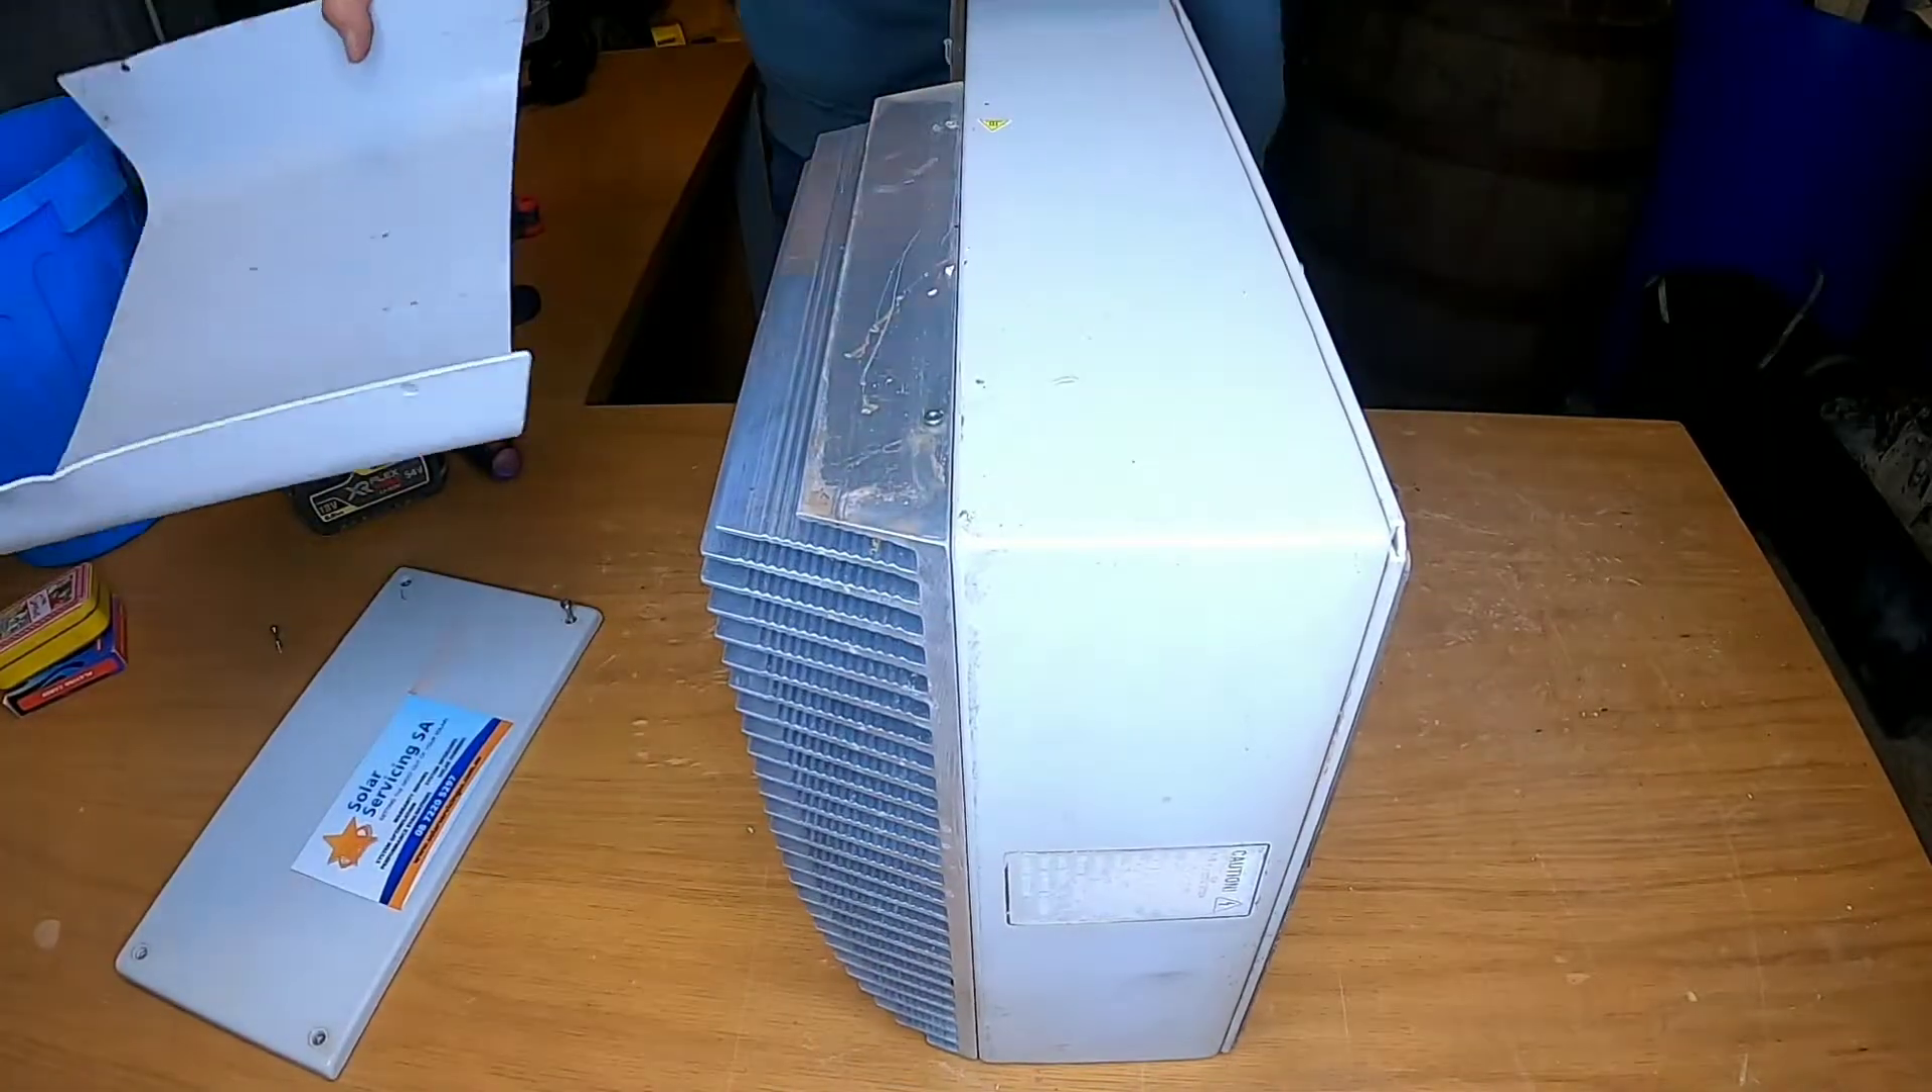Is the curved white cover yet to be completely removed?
No.